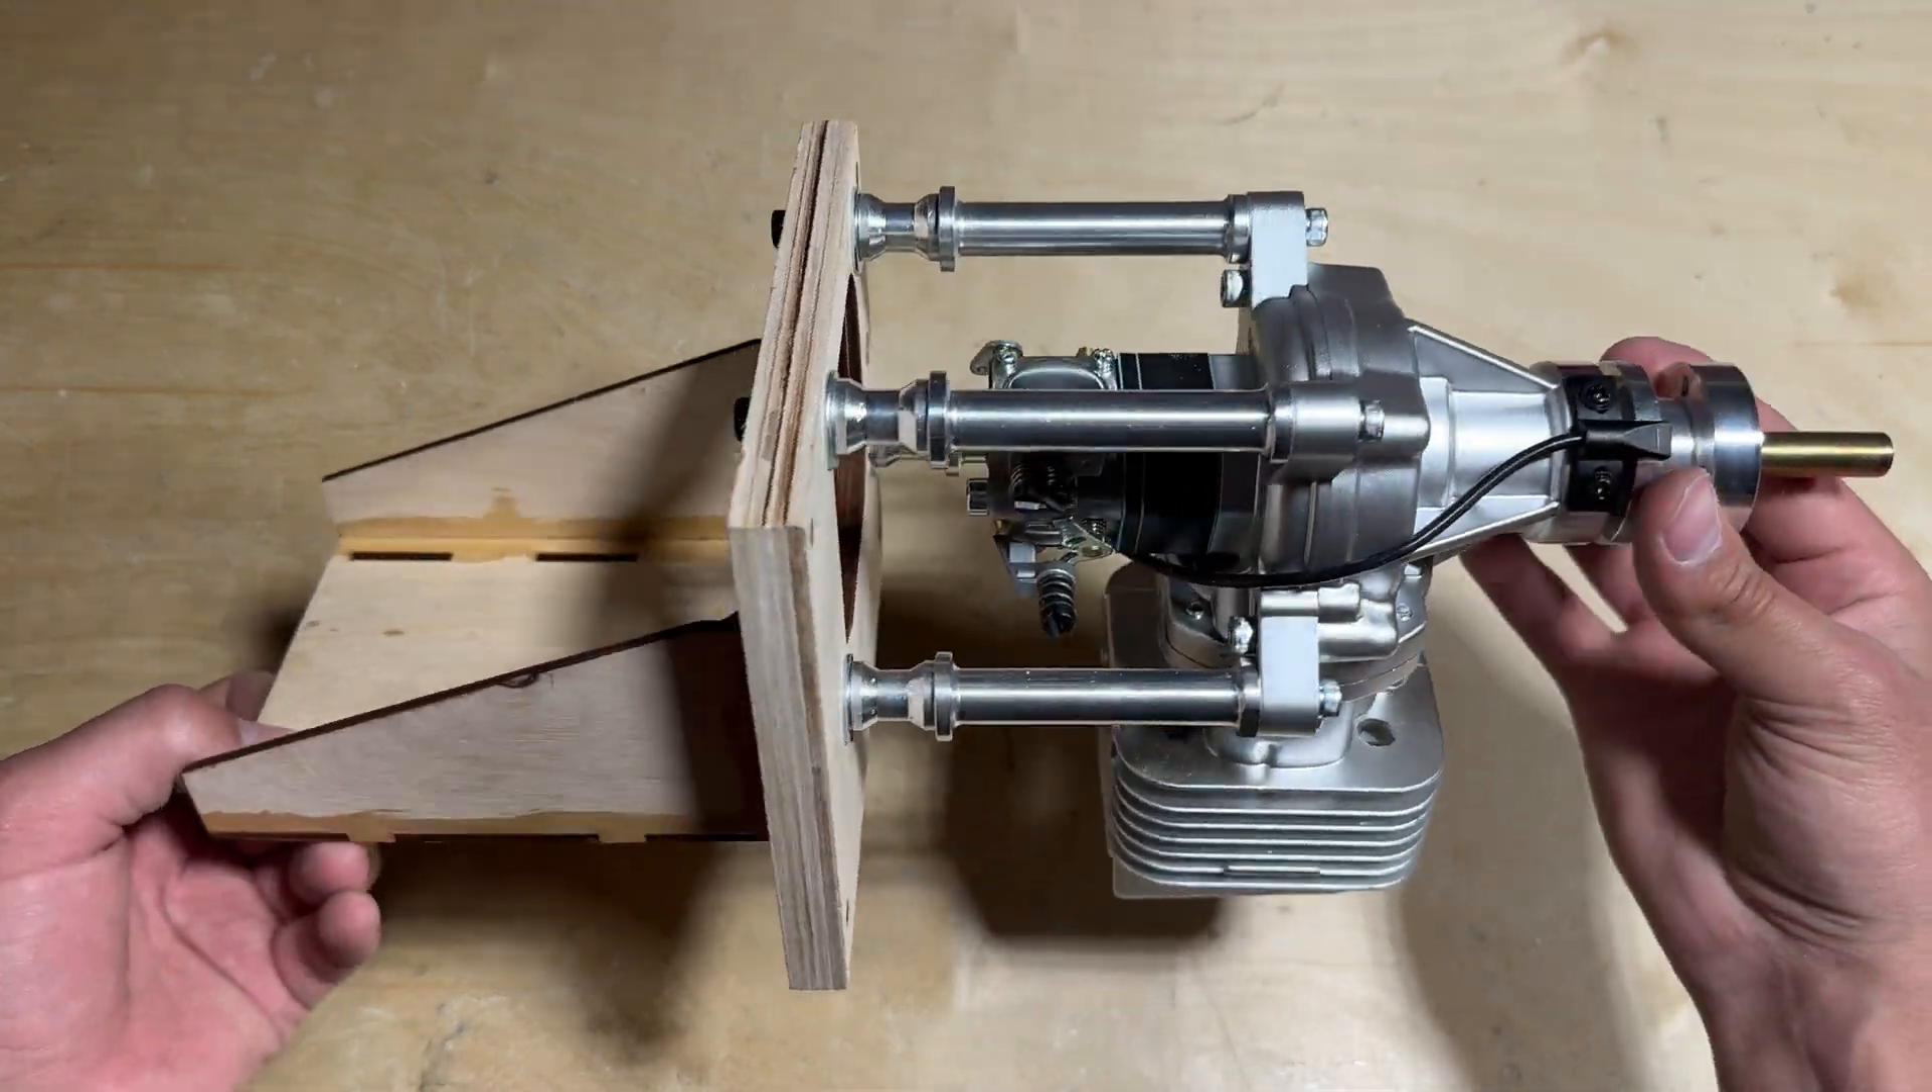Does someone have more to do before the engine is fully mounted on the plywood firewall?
No.